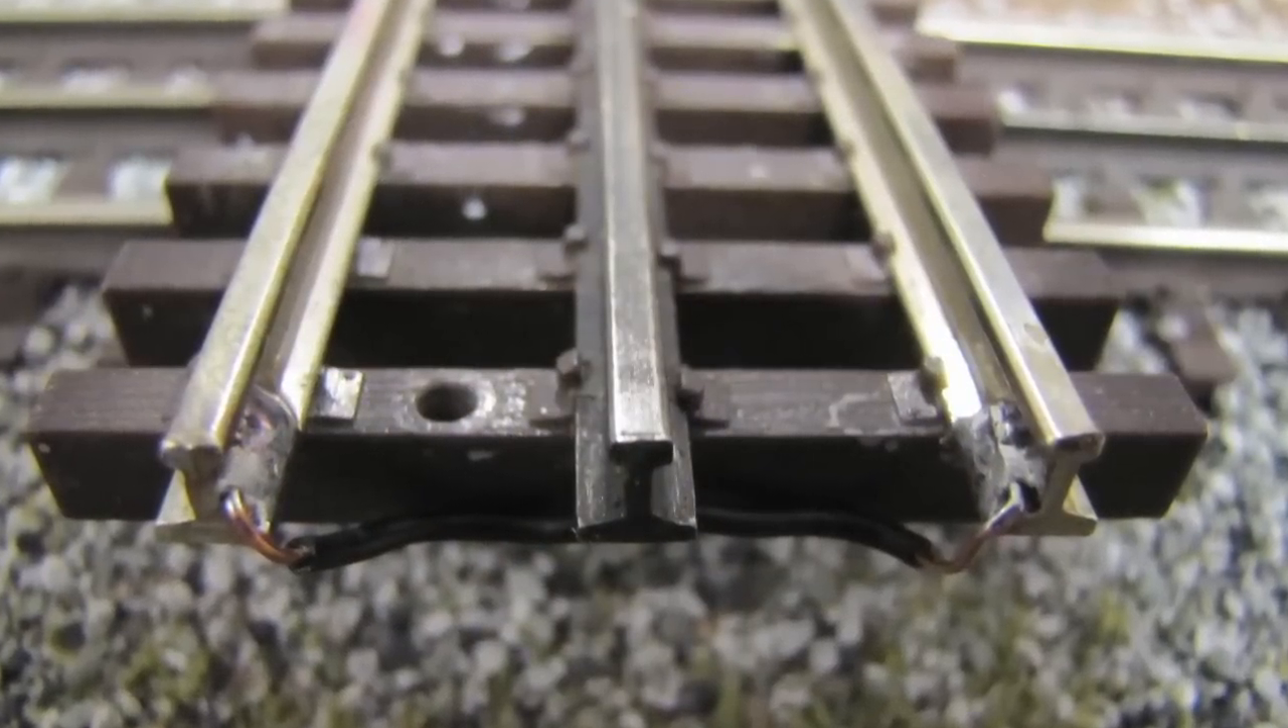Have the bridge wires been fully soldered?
Yes.